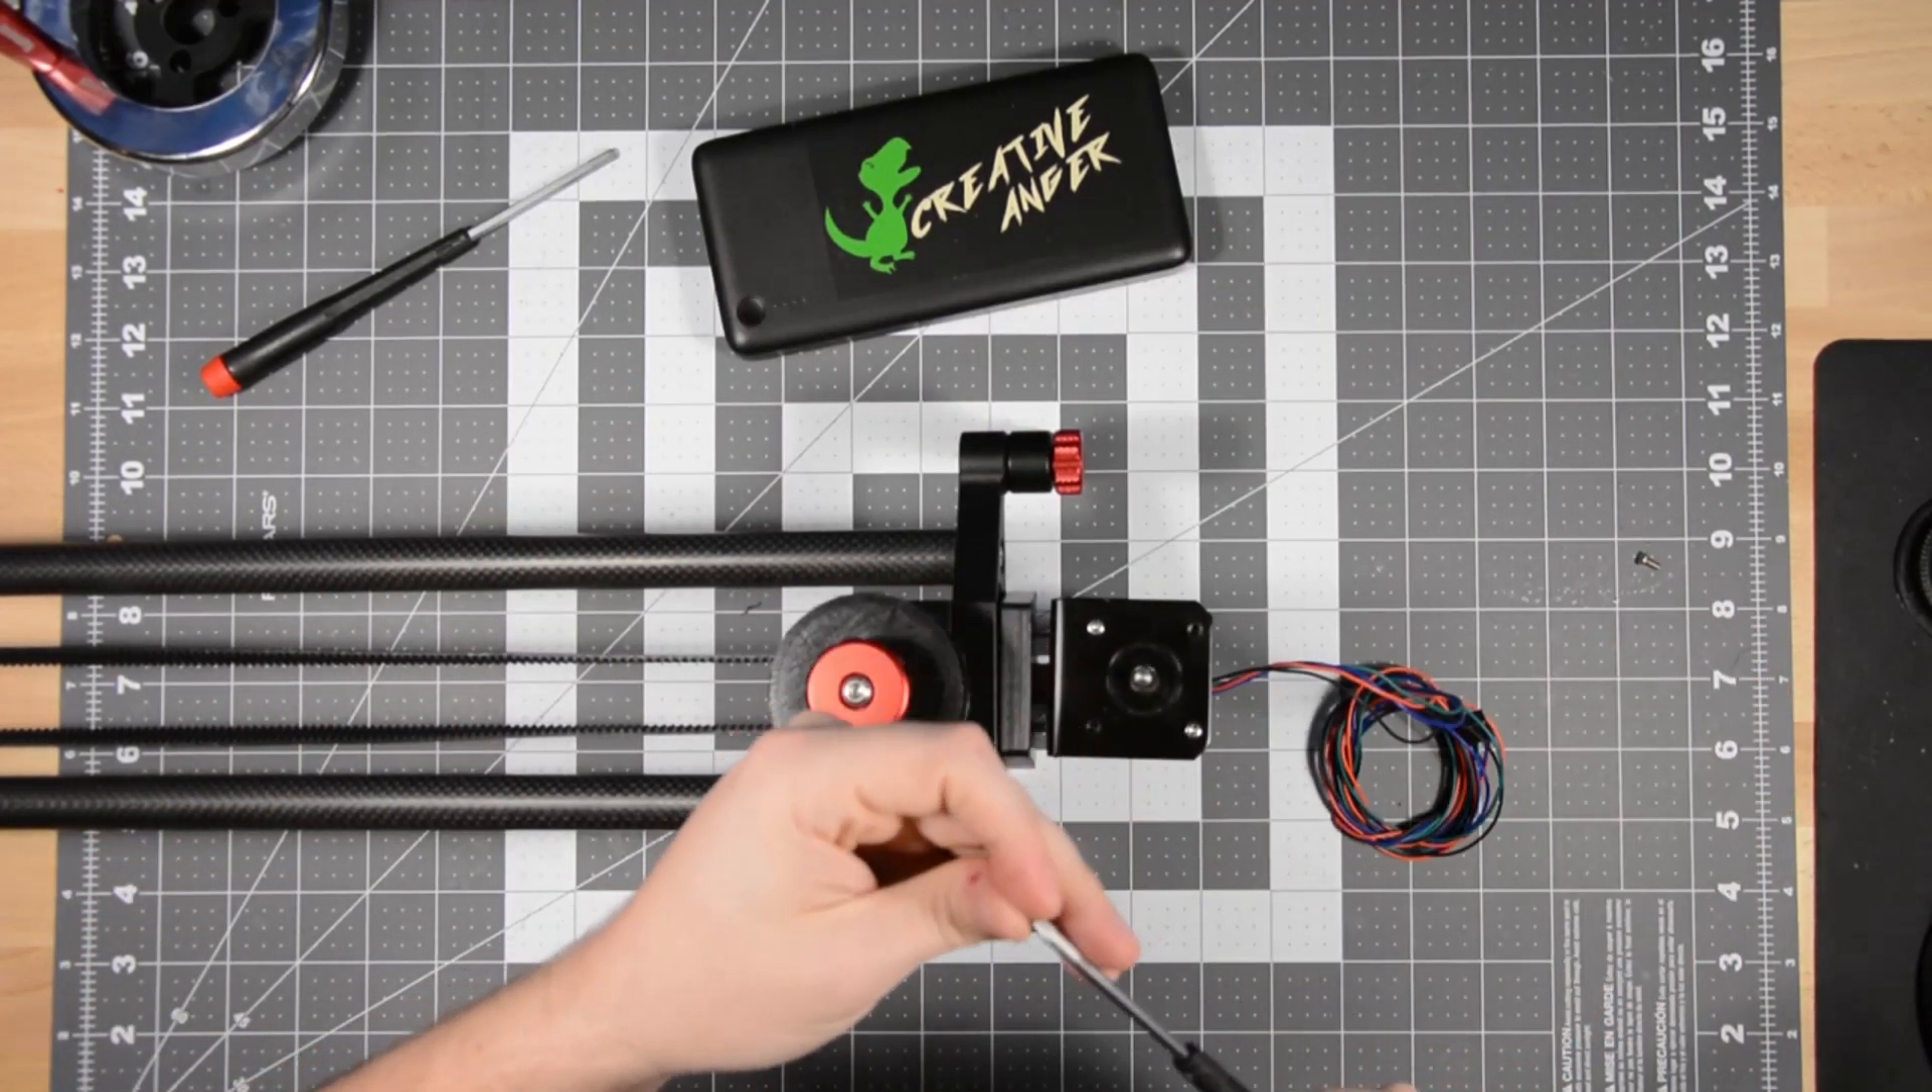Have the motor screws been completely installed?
No.